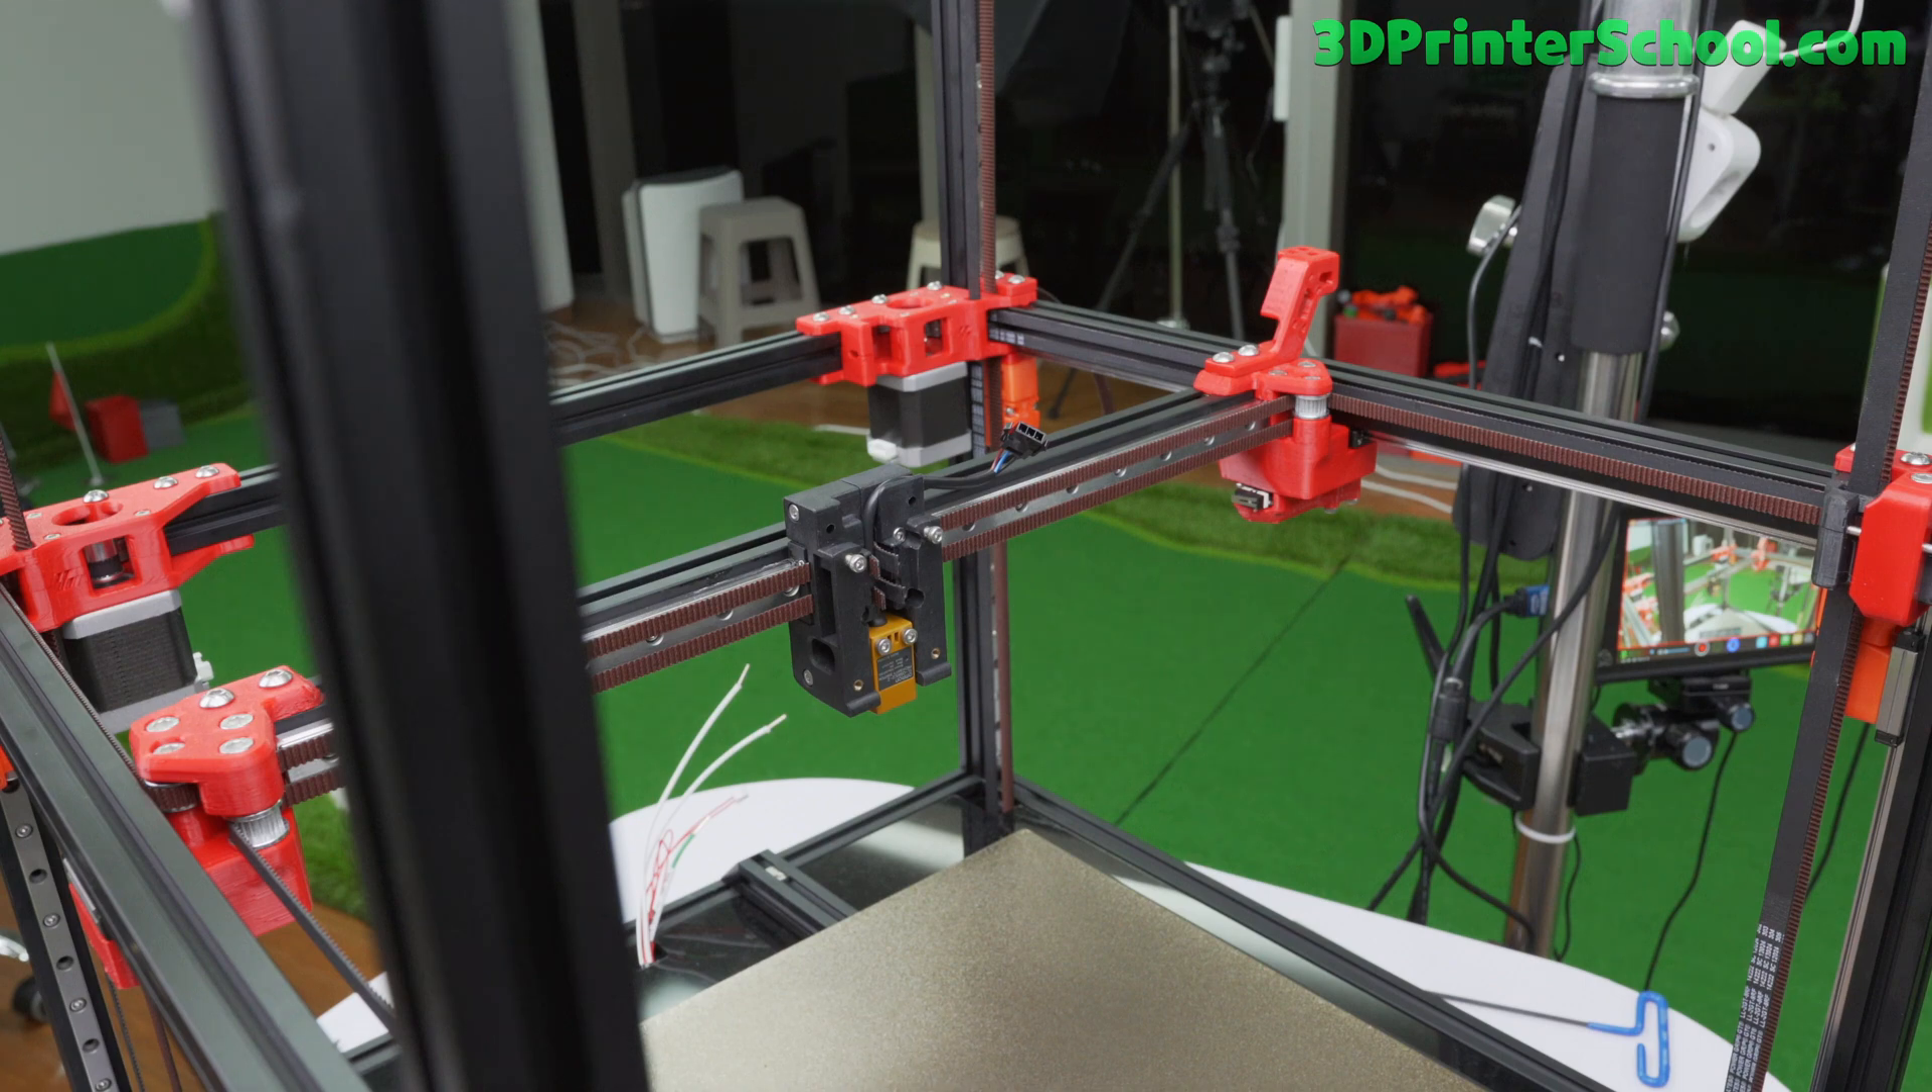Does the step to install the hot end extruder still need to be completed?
Yes.